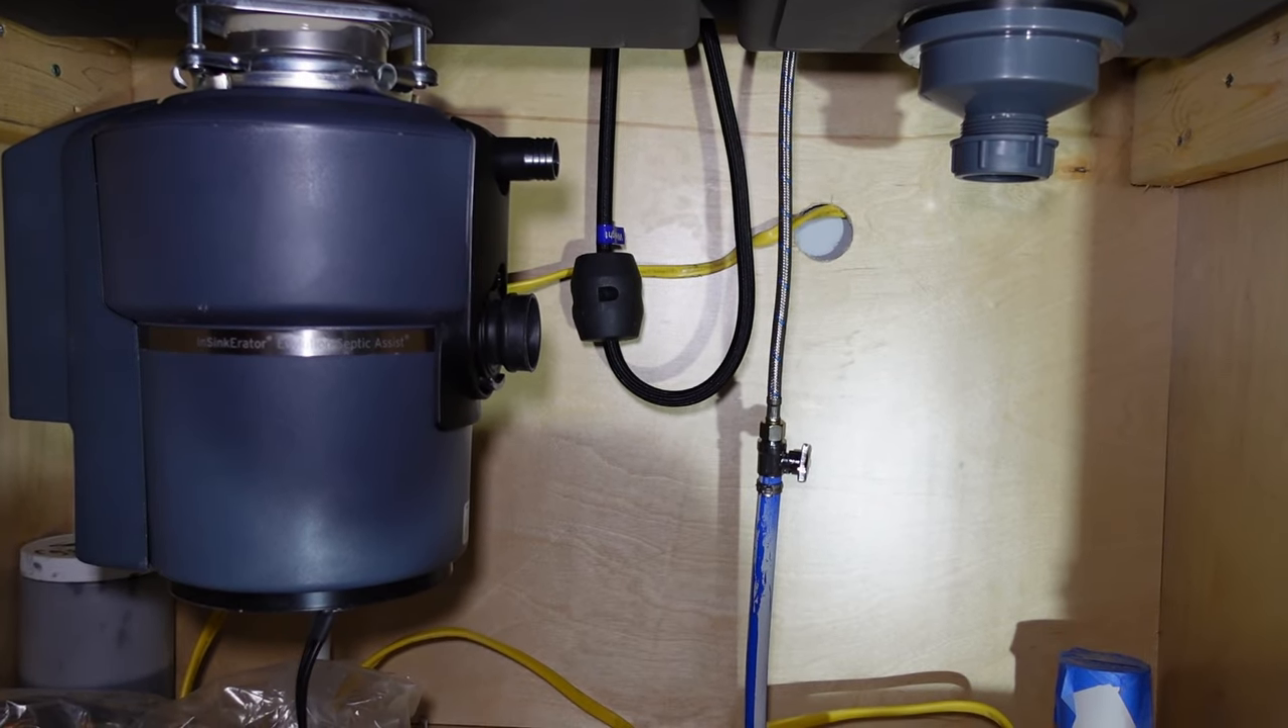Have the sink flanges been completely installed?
Yes.